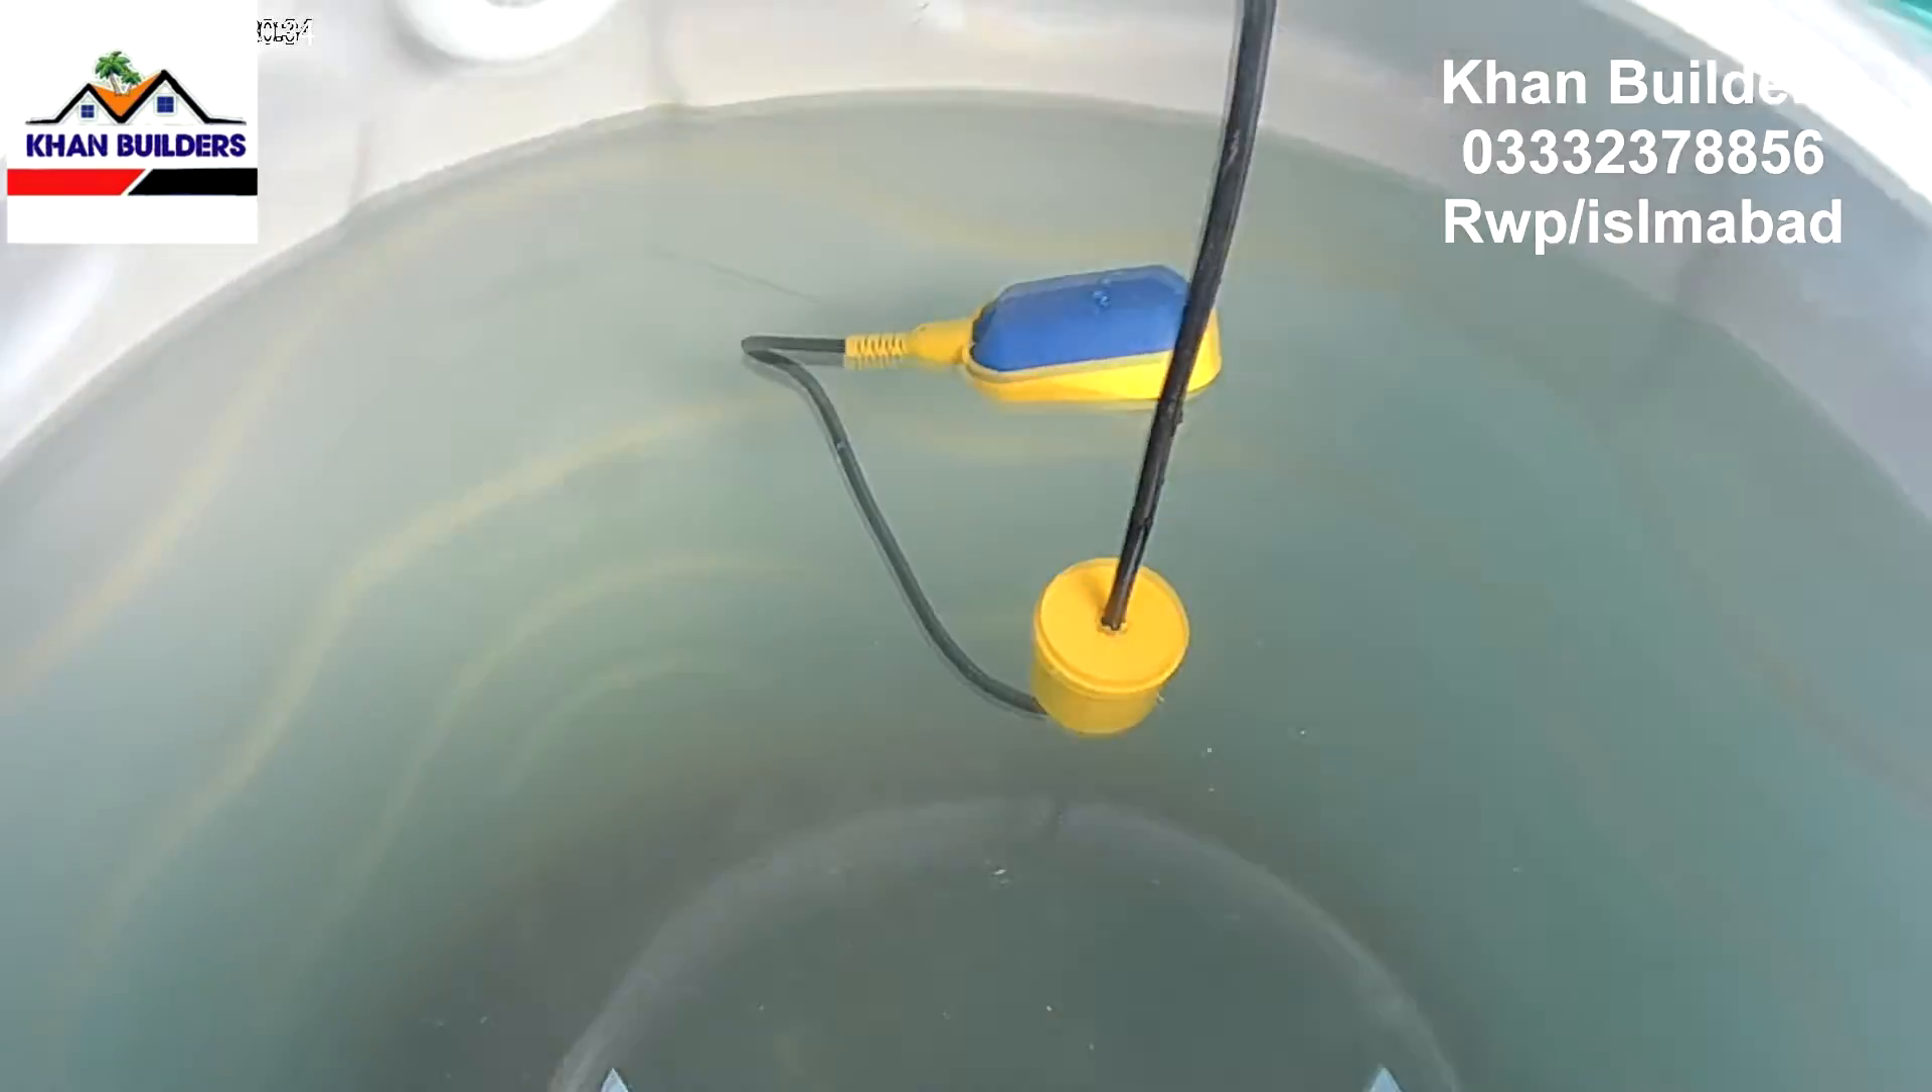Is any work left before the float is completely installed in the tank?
No.